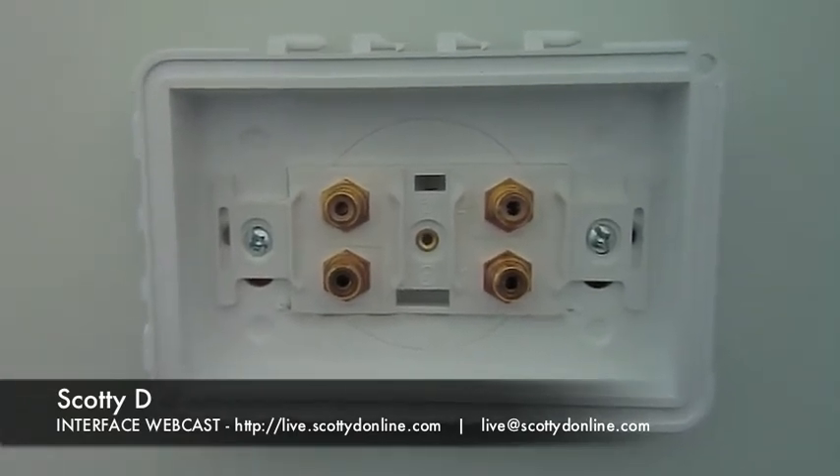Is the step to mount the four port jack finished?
Yes.